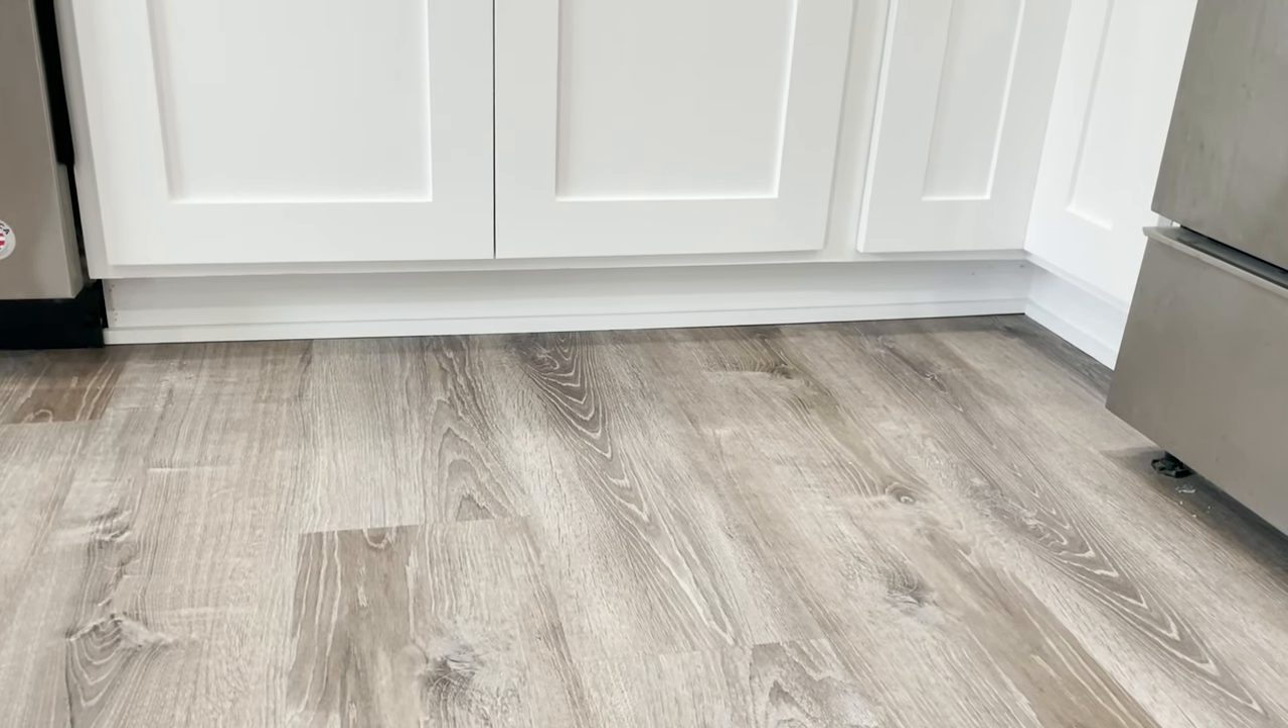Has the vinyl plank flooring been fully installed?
Yes.